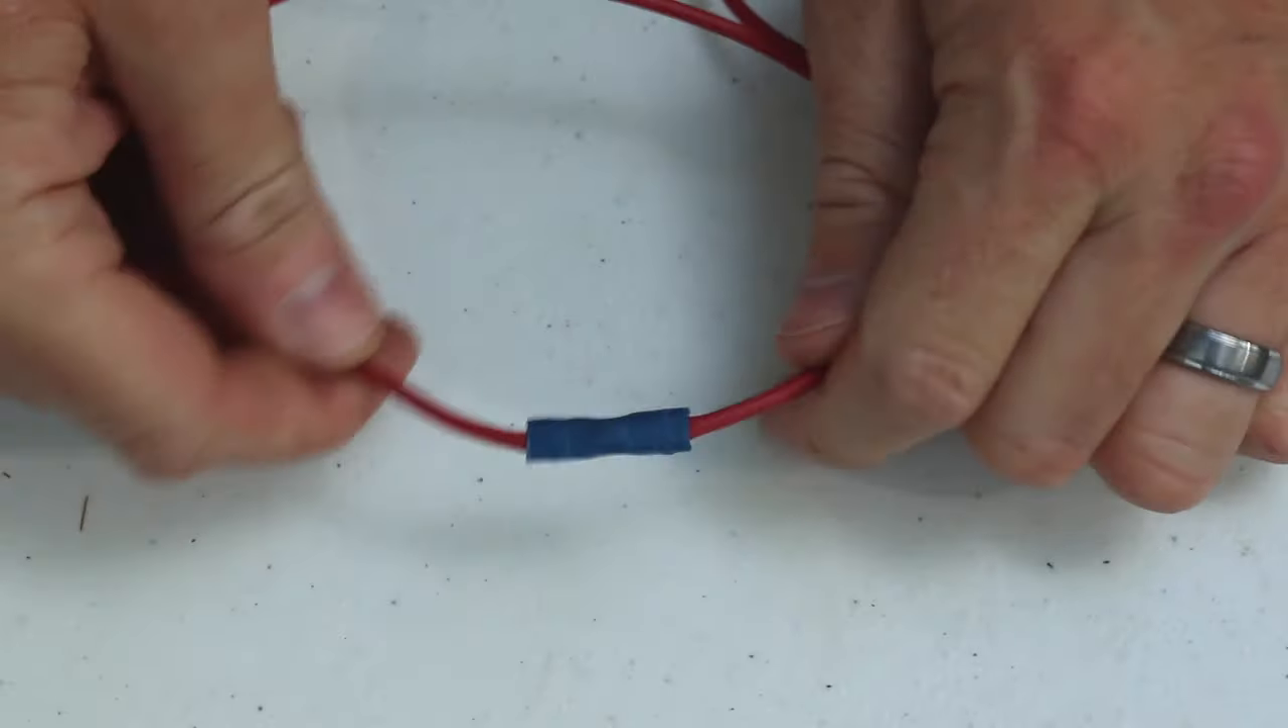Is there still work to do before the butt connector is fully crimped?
No.